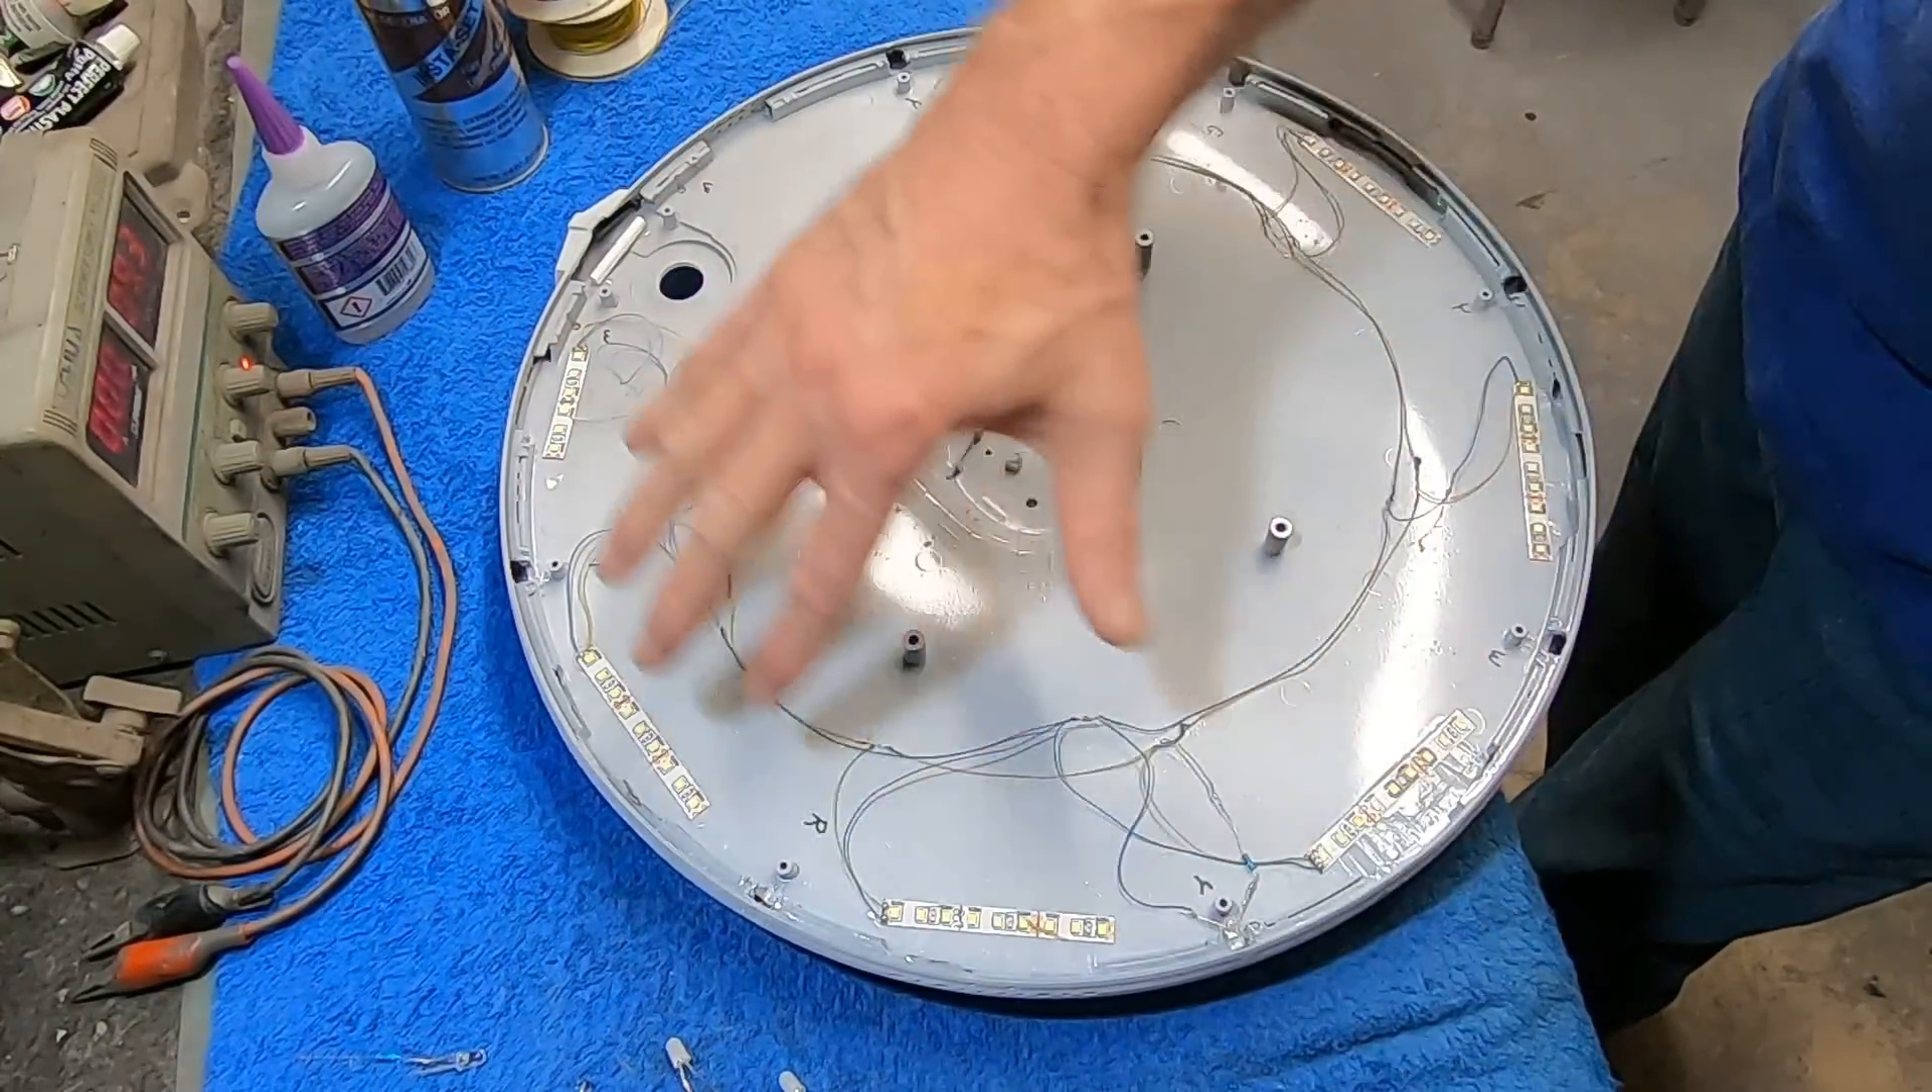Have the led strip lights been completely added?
Yes.